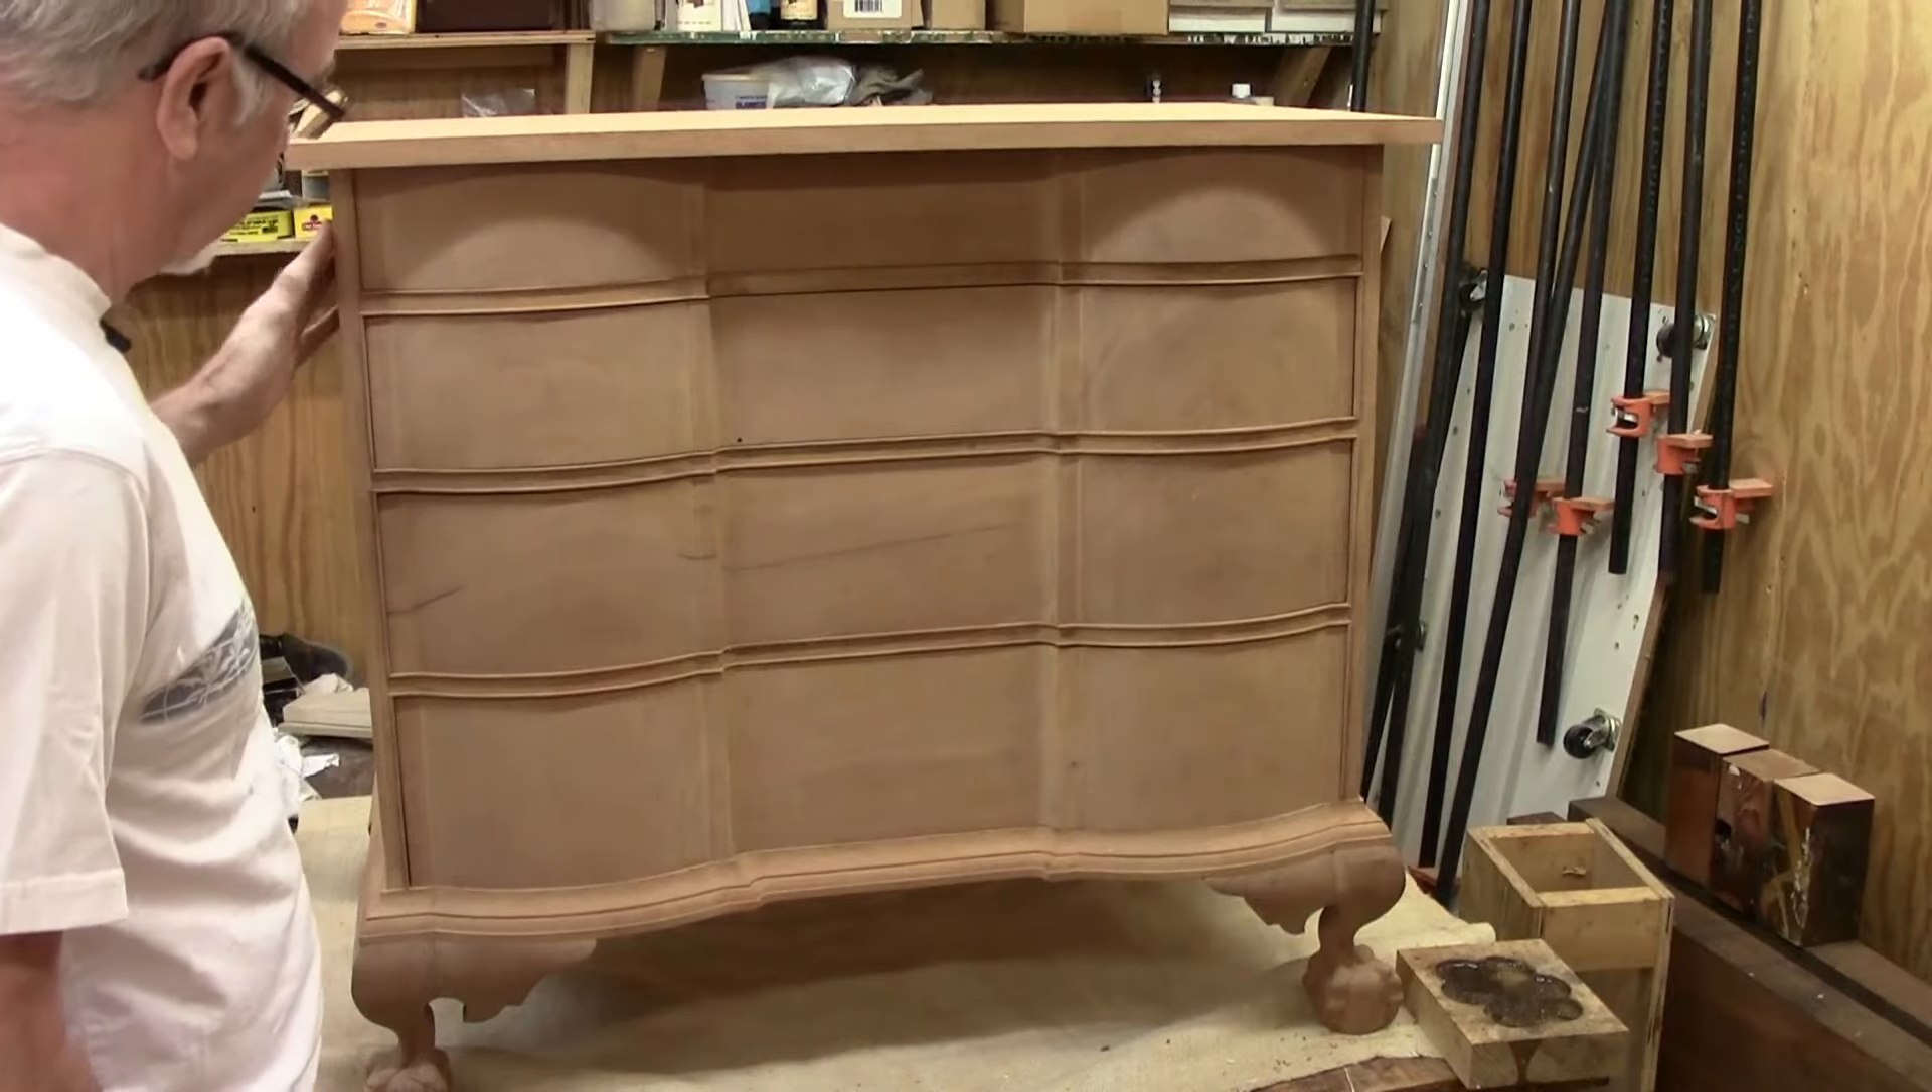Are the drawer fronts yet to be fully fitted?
No.